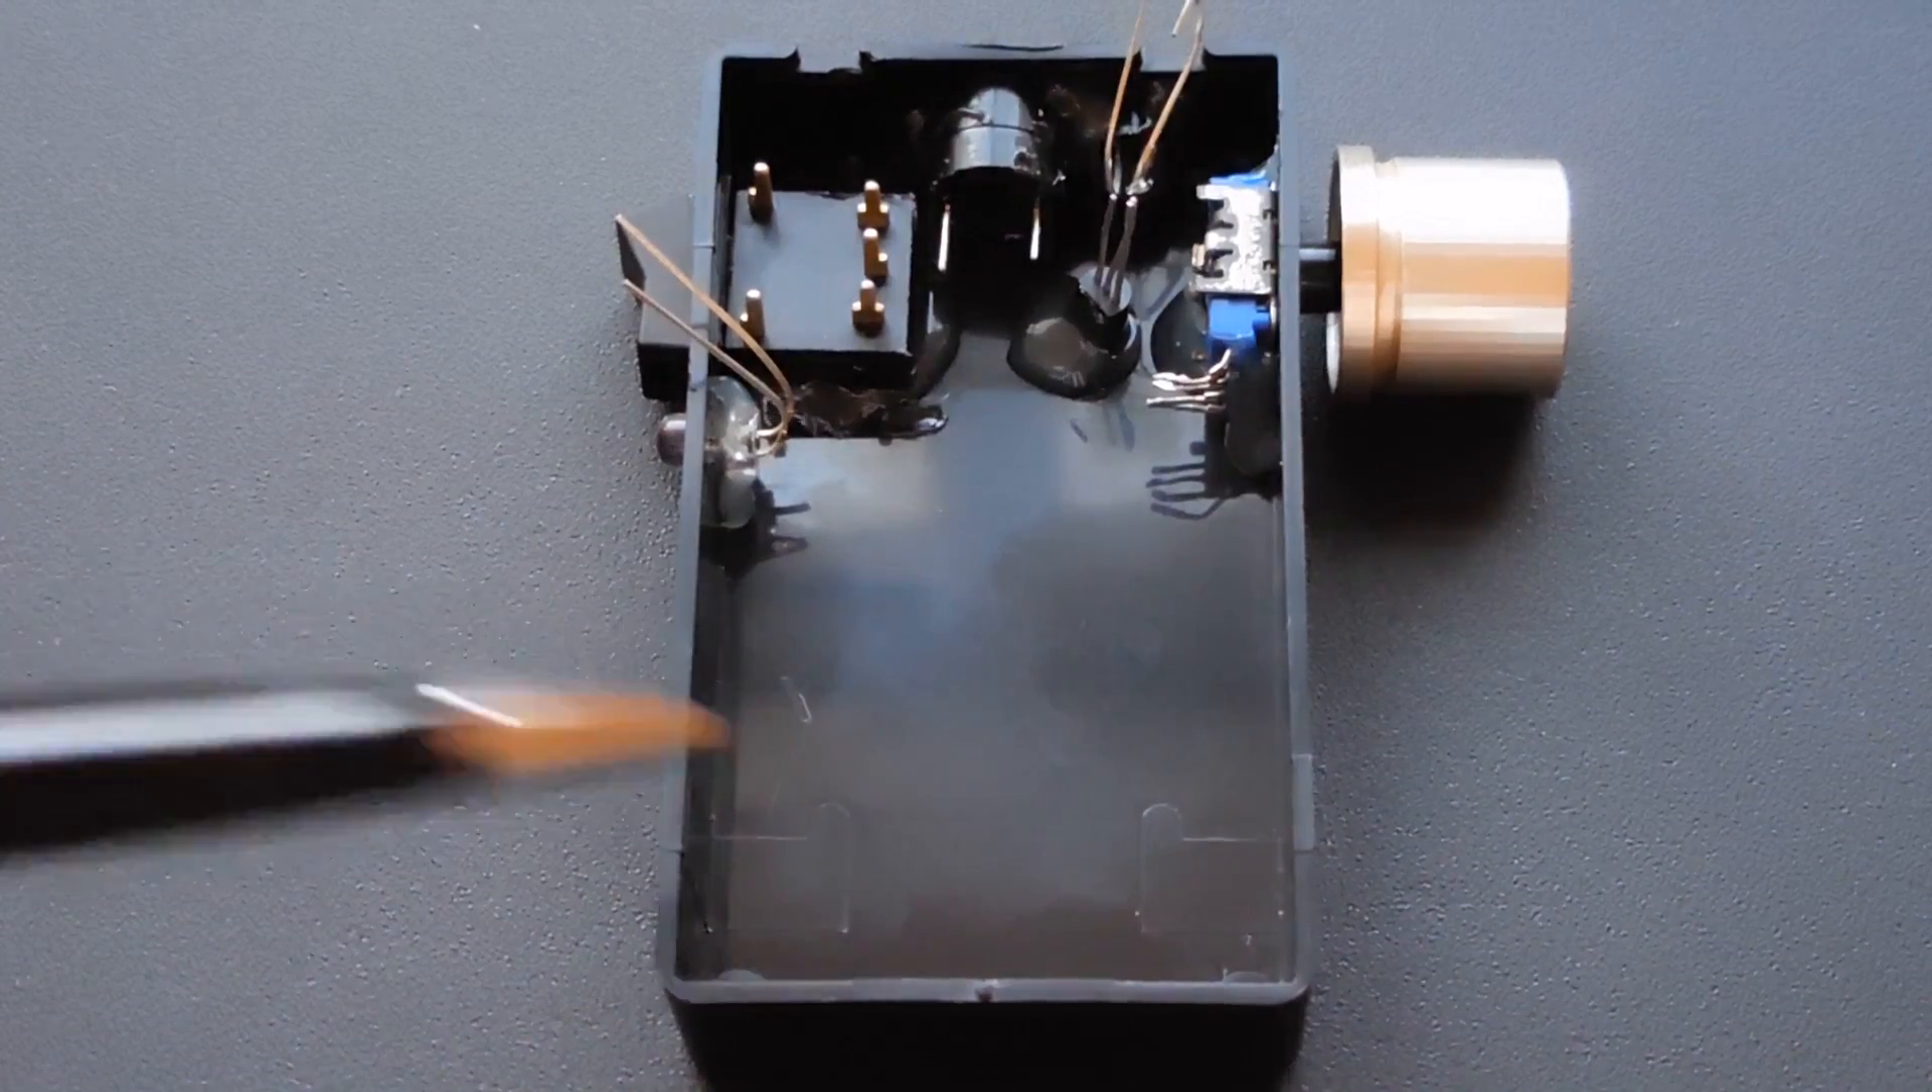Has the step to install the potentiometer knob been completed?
Yes.